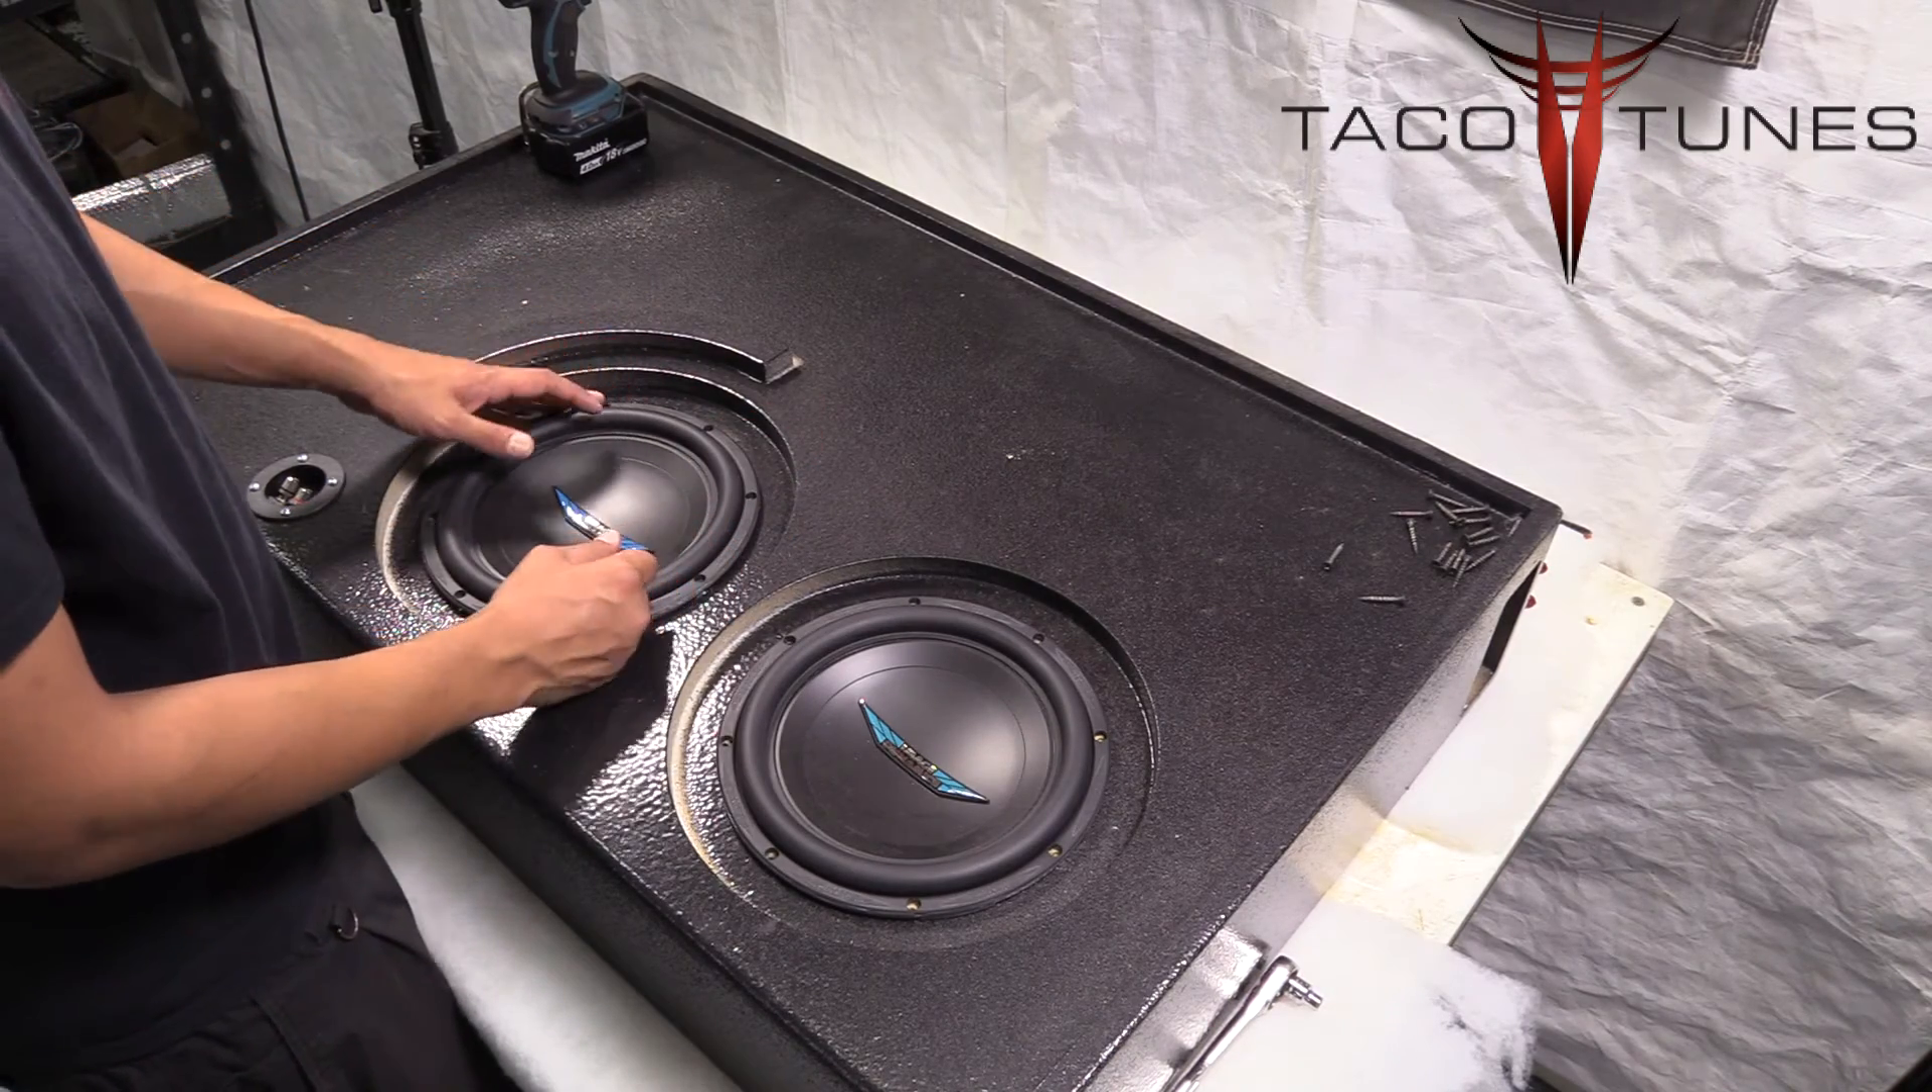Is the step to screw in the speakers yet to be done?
Yes.